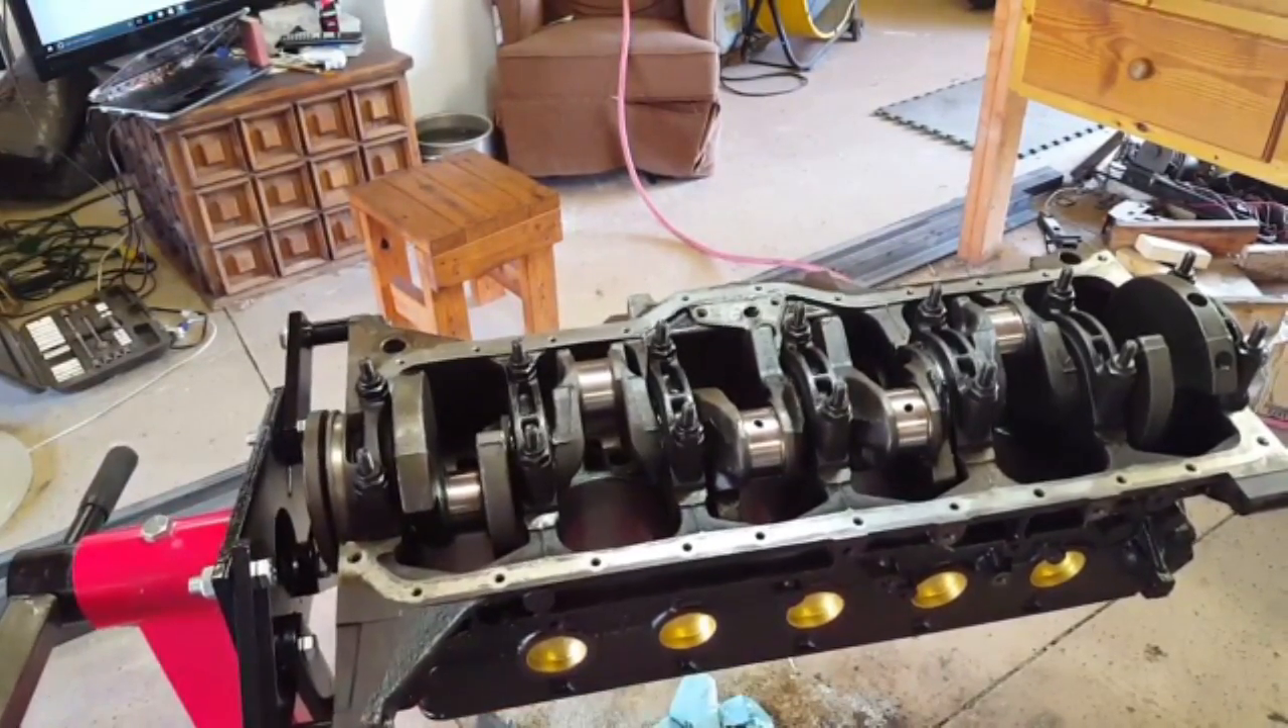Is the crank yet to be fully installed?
No.